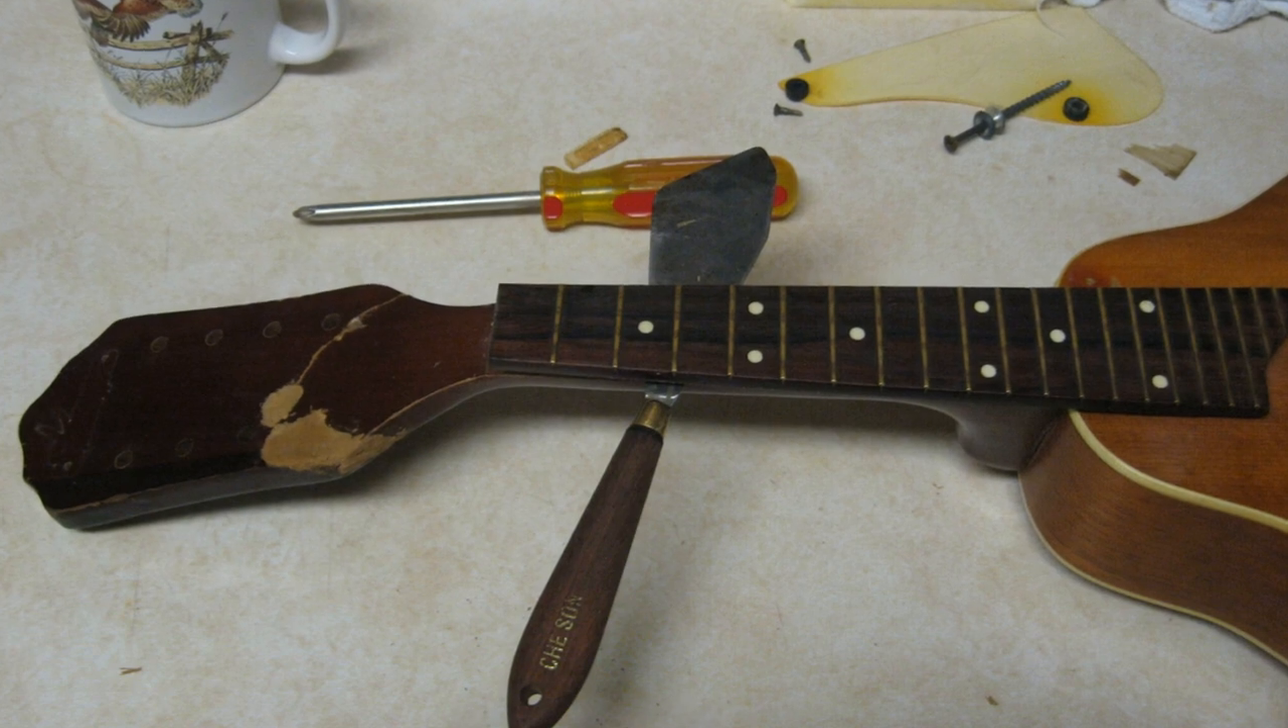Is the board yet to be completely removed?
Yes.